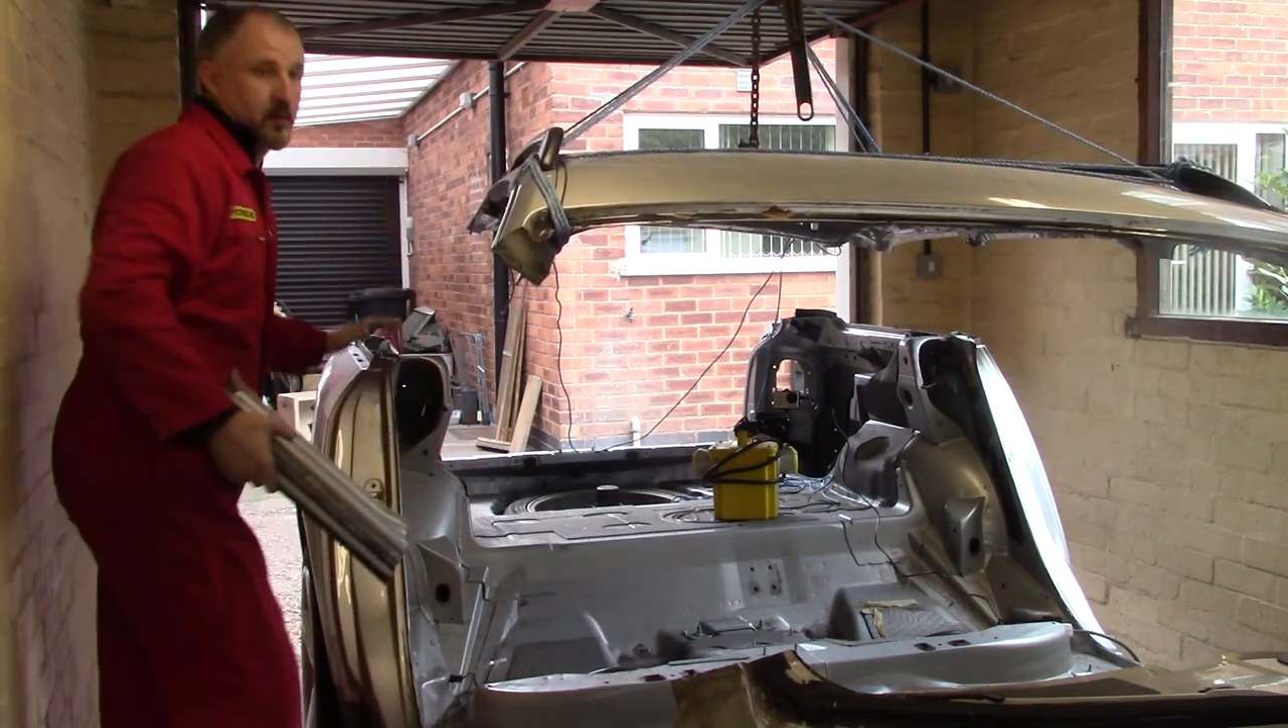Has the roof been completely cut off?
Yes.